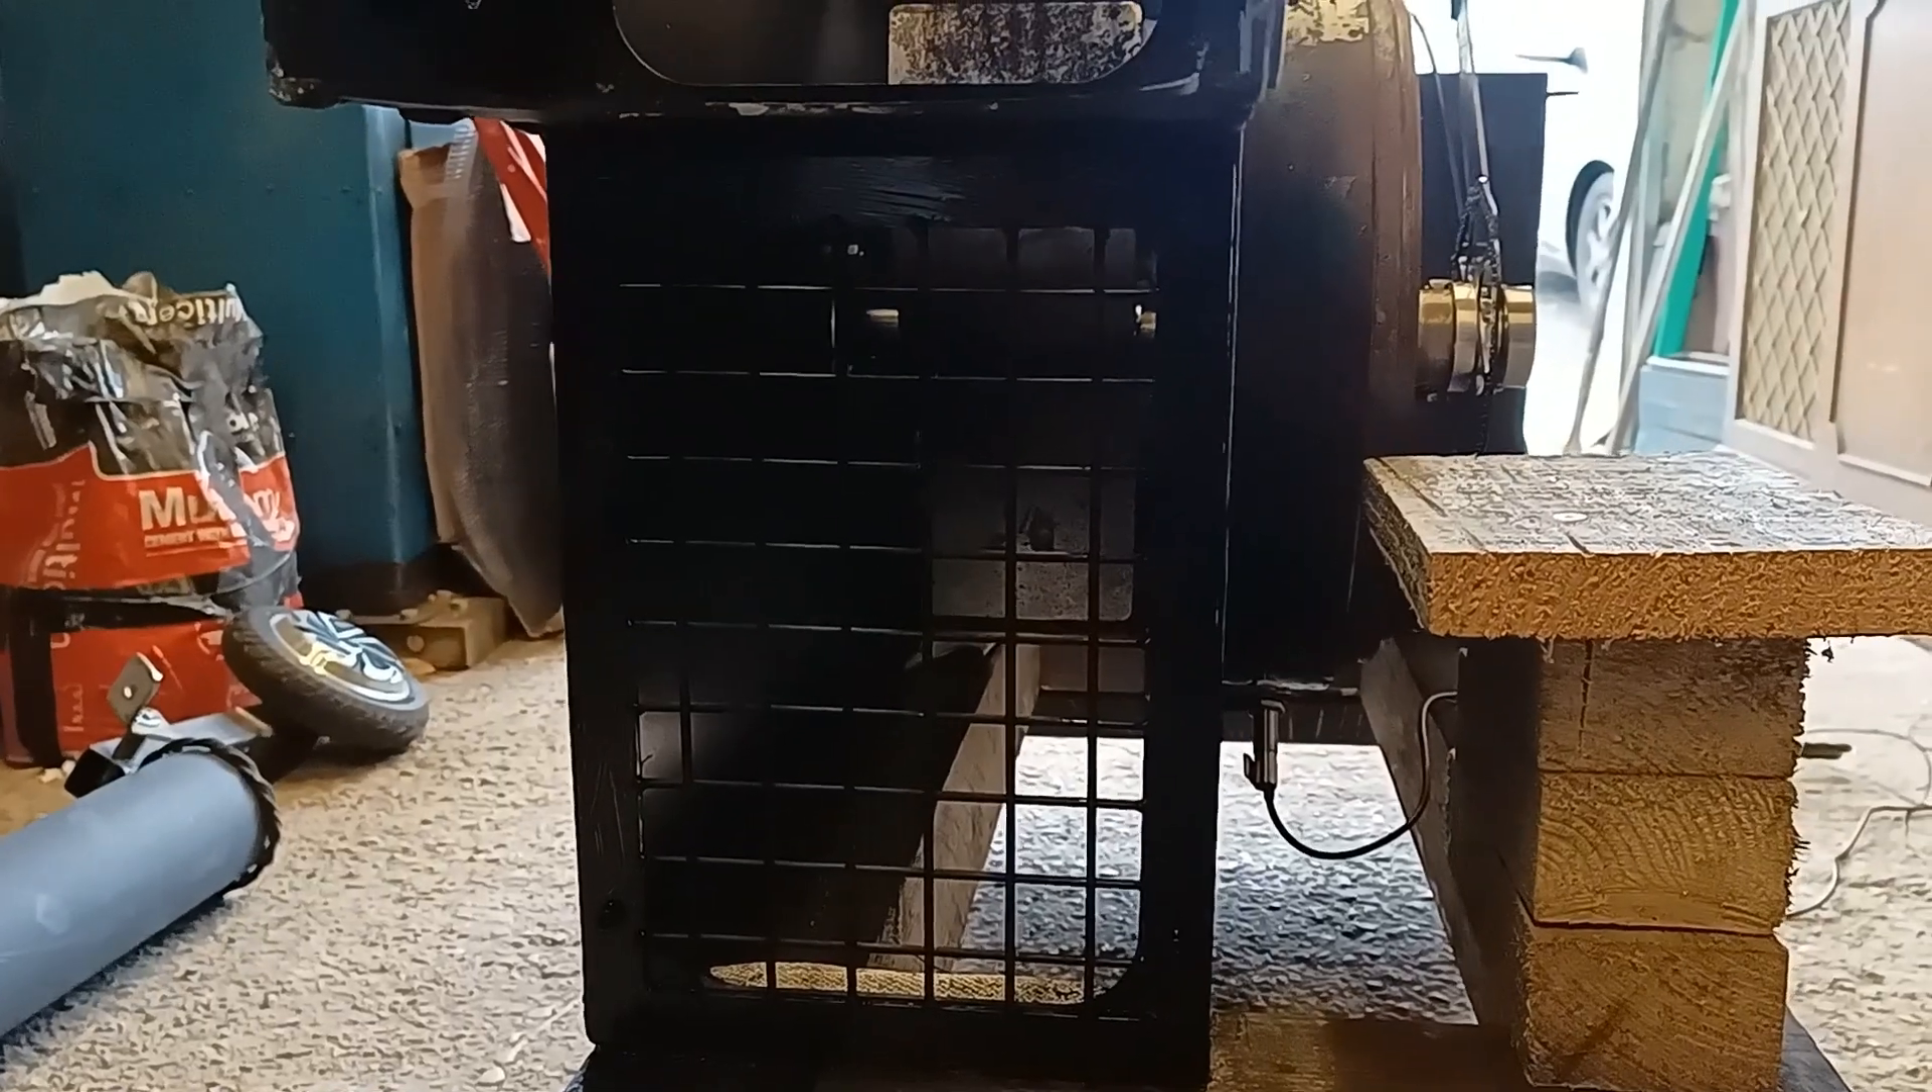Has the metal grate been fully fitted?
Yes.